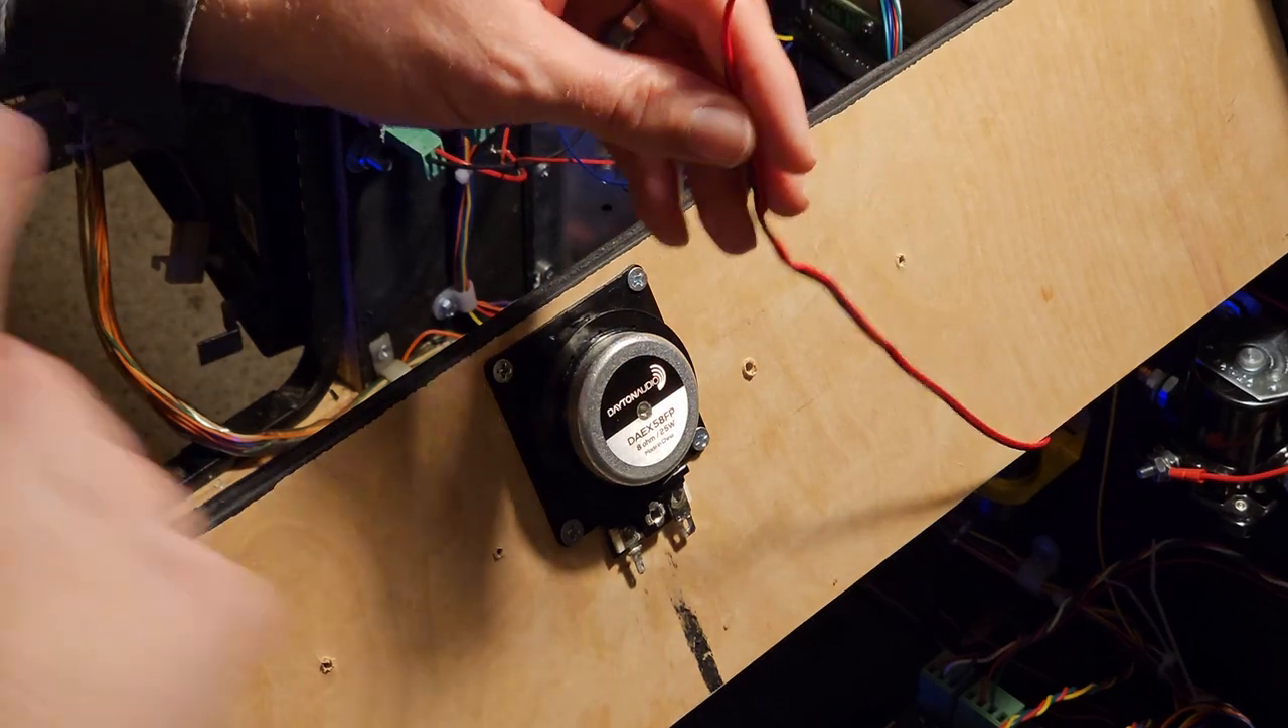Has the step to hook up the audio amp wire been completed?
No.